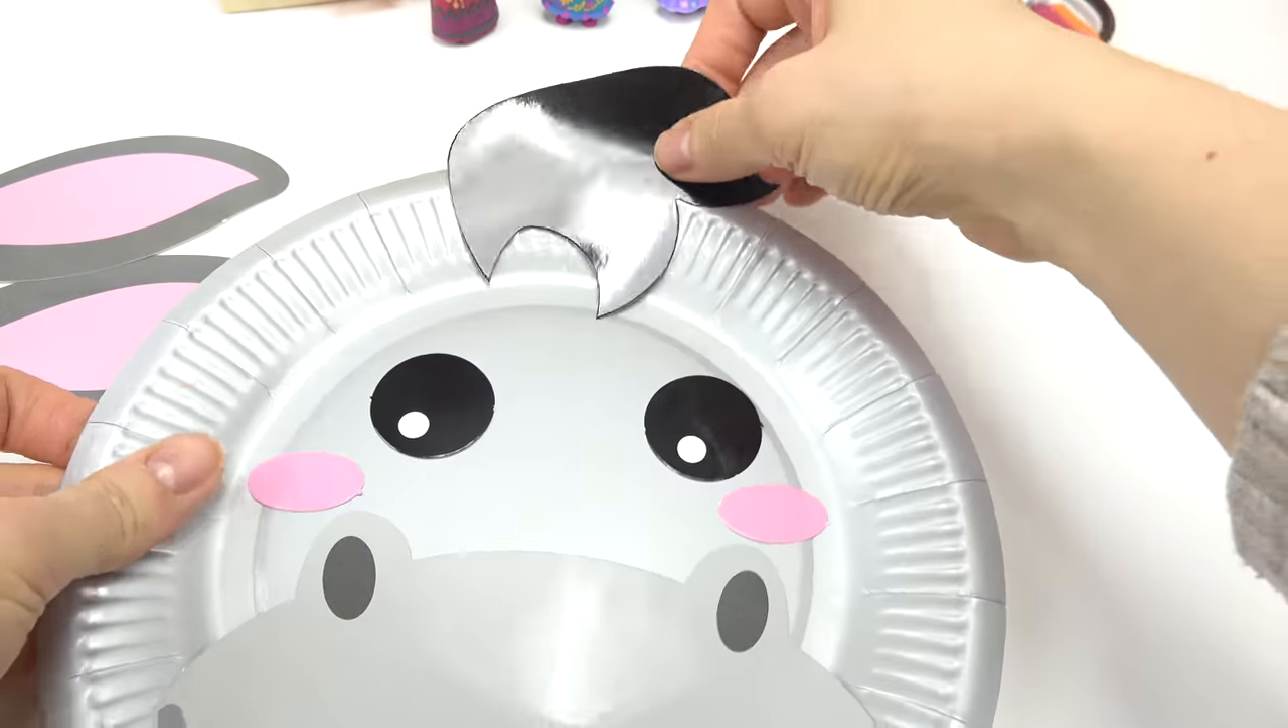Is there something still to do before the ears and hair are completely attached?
Yes.